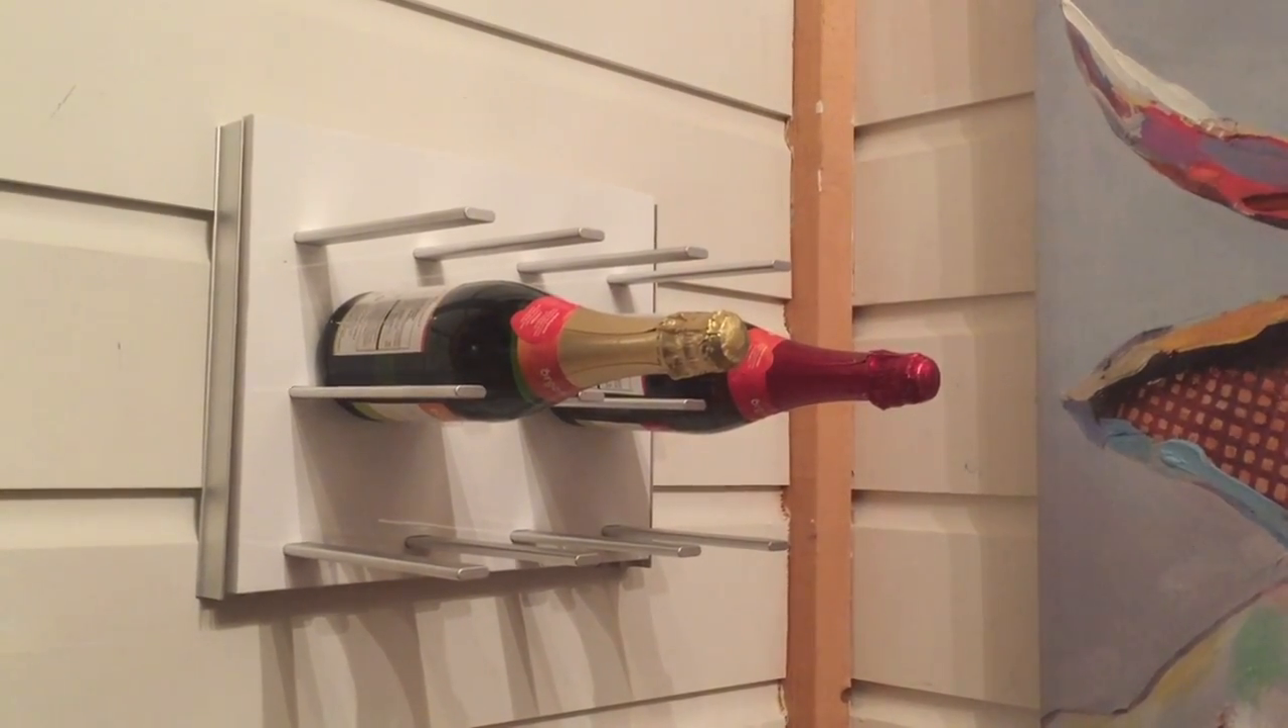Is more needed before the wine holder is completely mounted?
No.